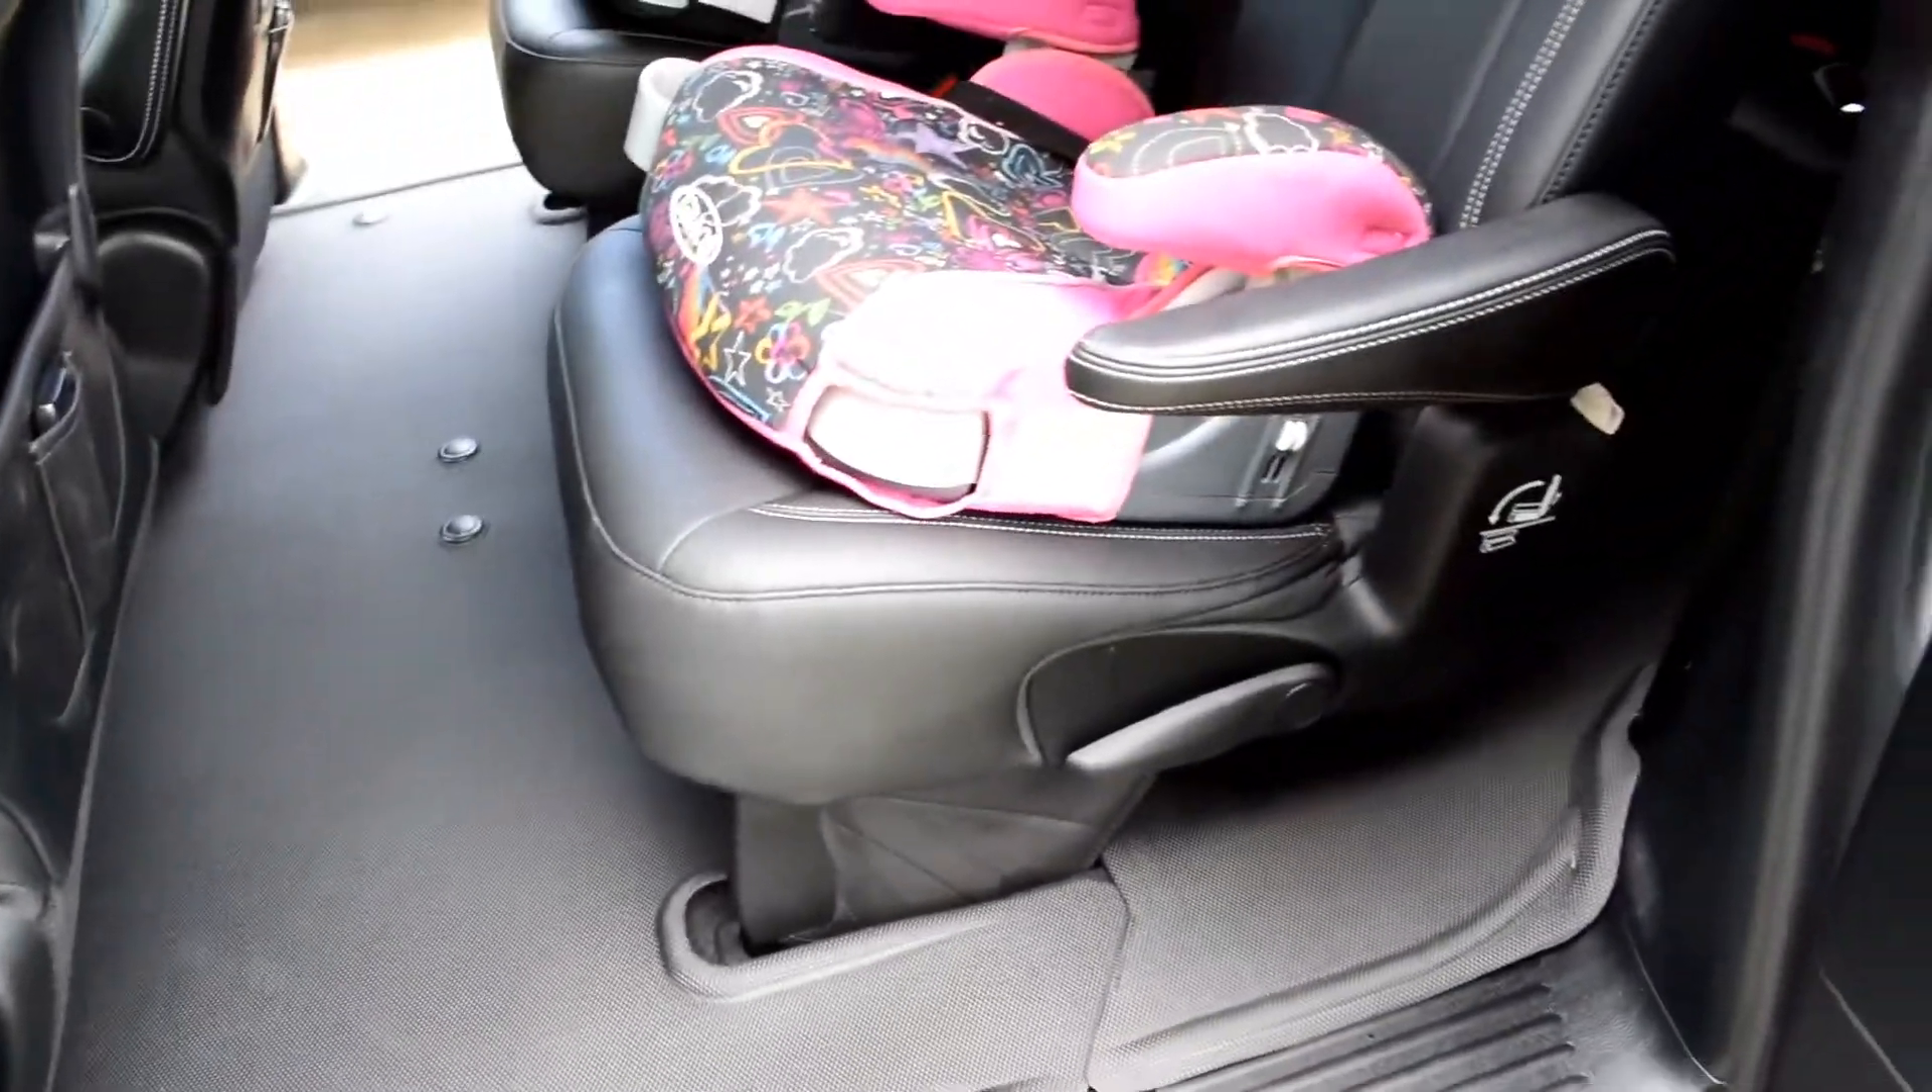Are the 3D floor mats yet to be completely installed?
No.